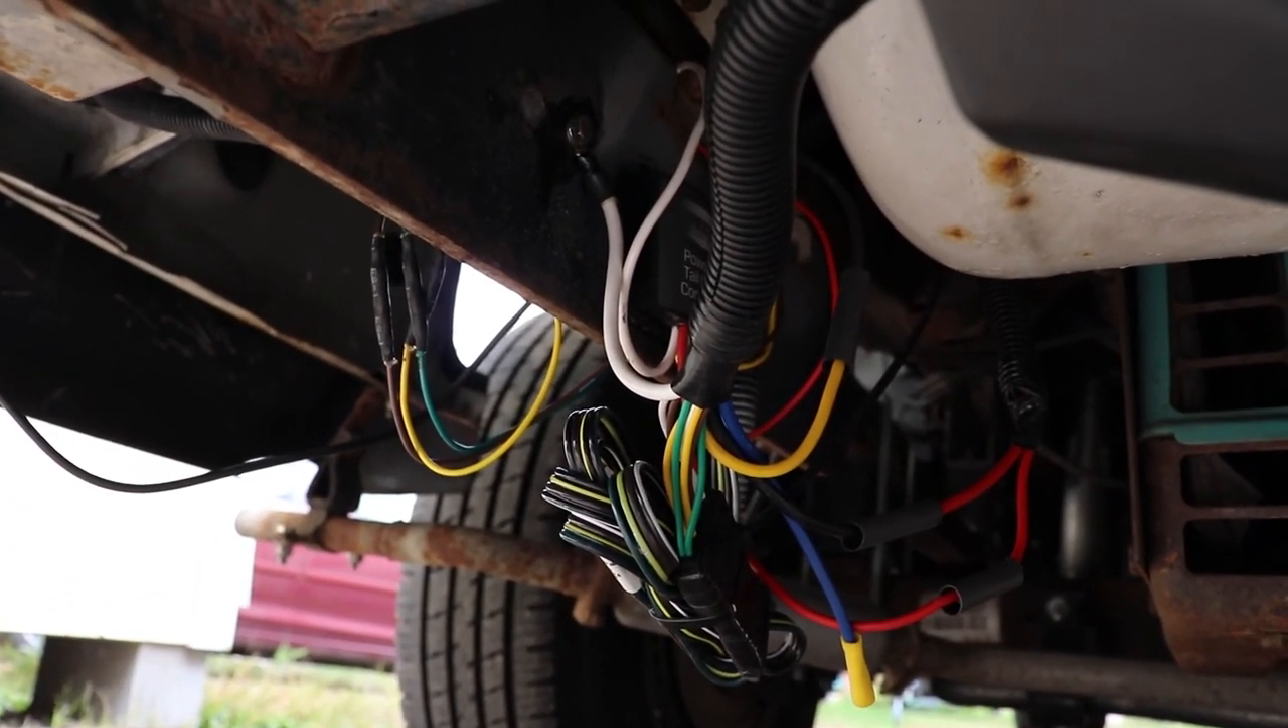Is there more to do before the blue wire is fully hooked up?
Yes.